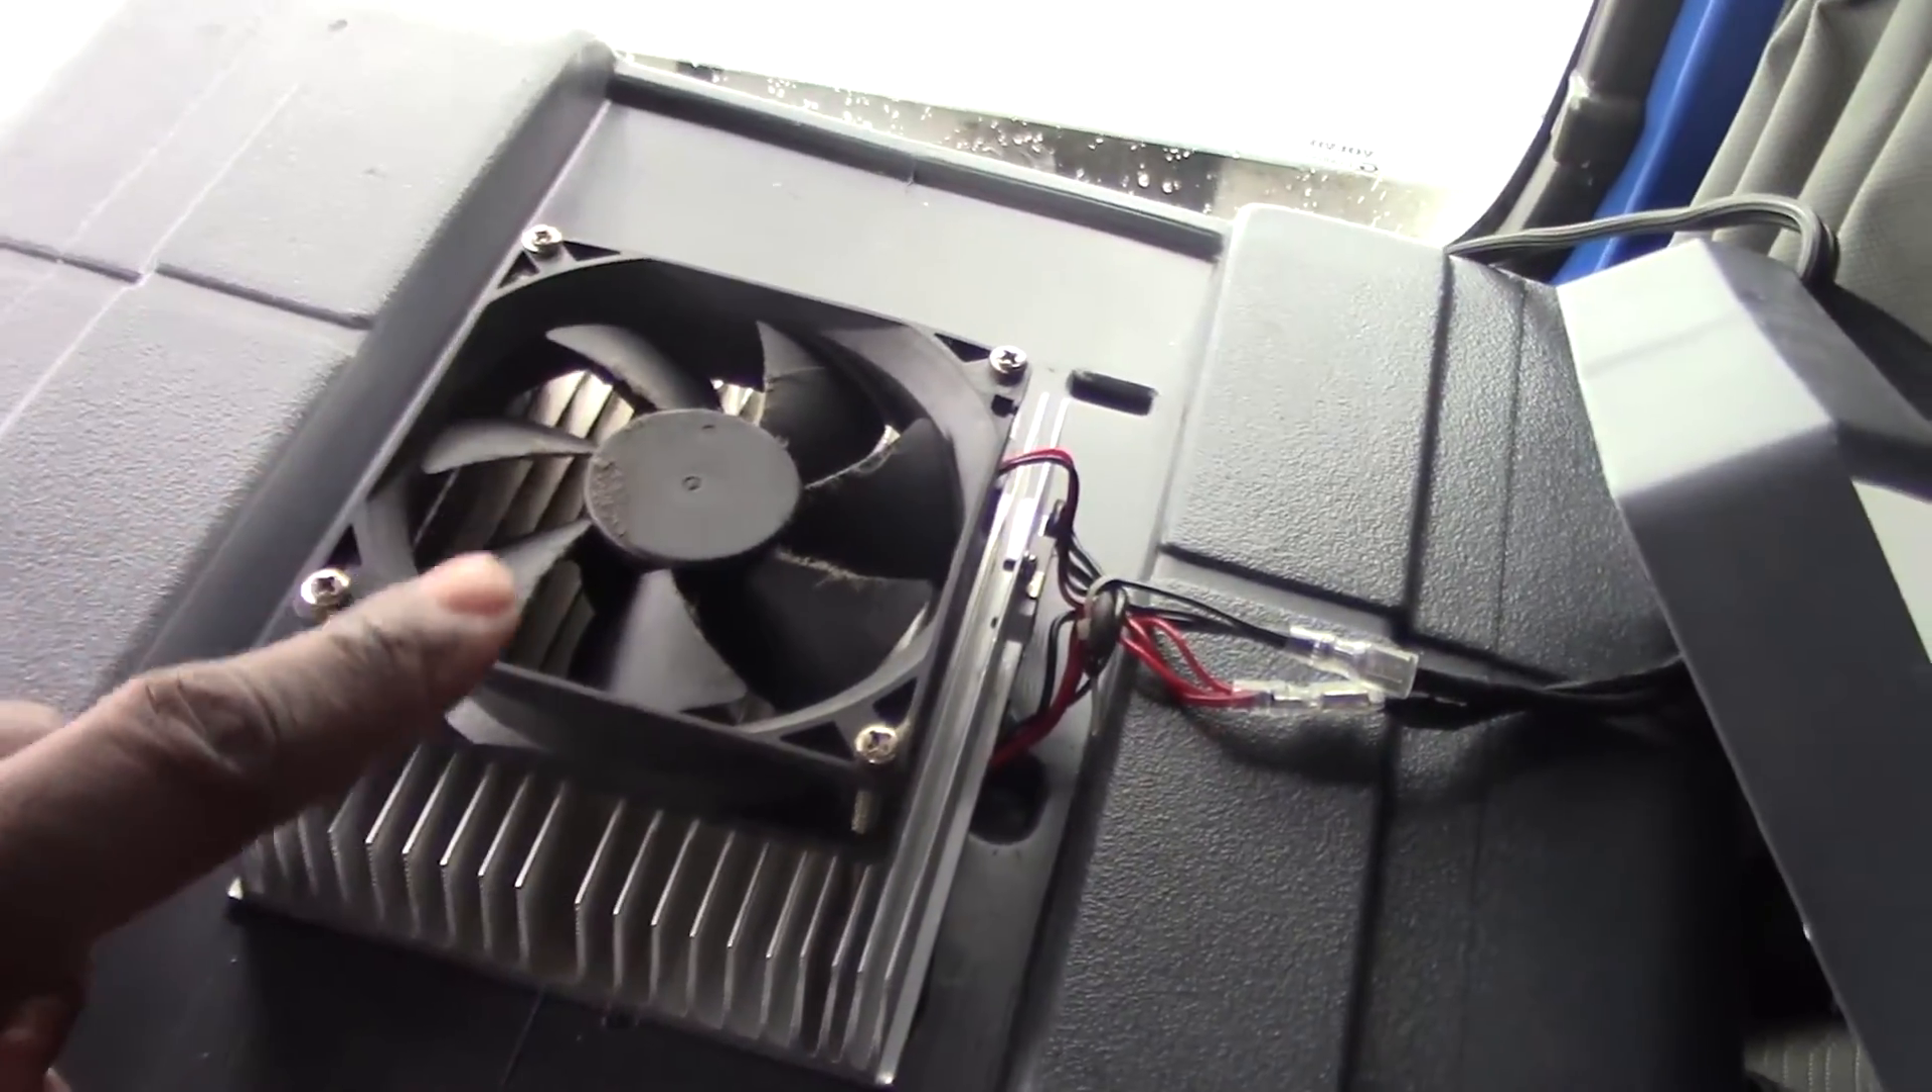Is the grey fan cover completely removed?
Yes.